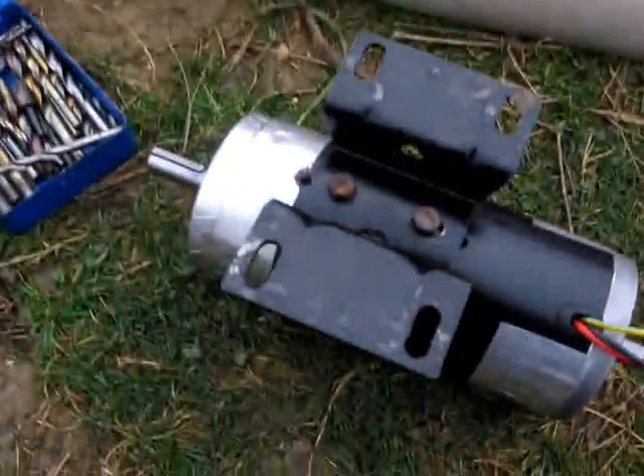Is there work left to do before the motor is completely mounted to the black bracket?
No.